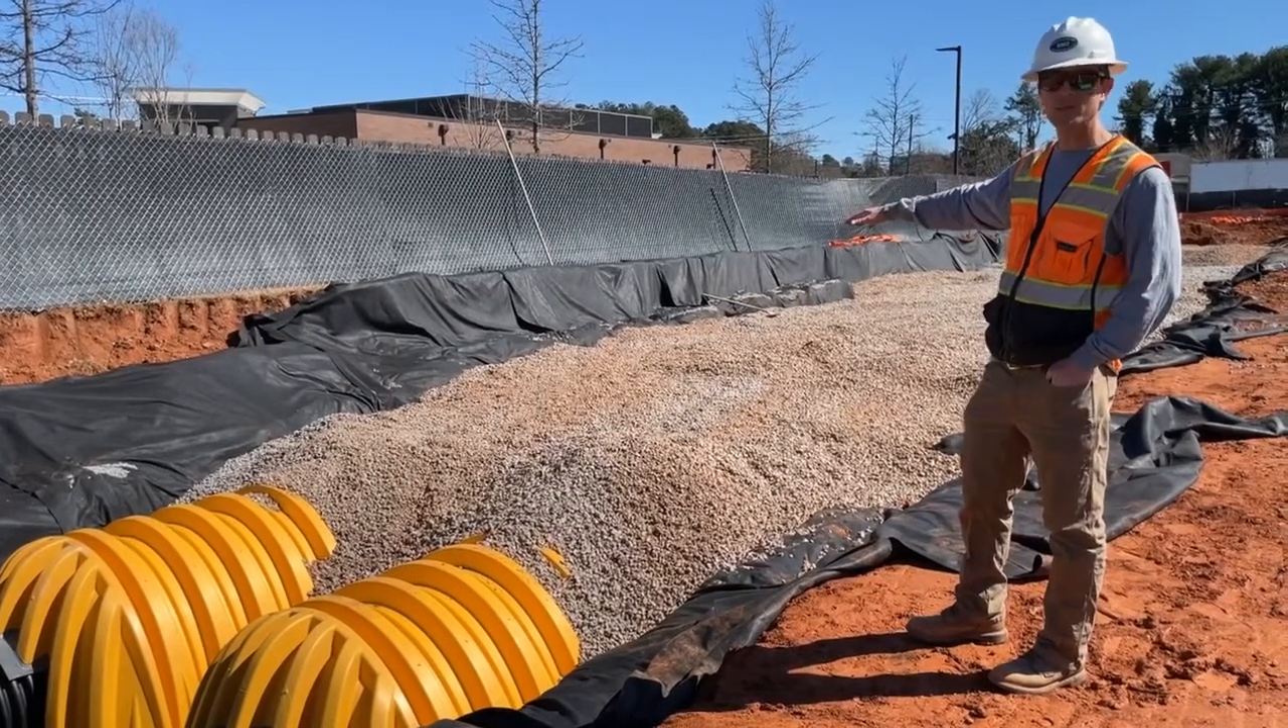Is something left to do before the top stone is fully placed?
Yes.